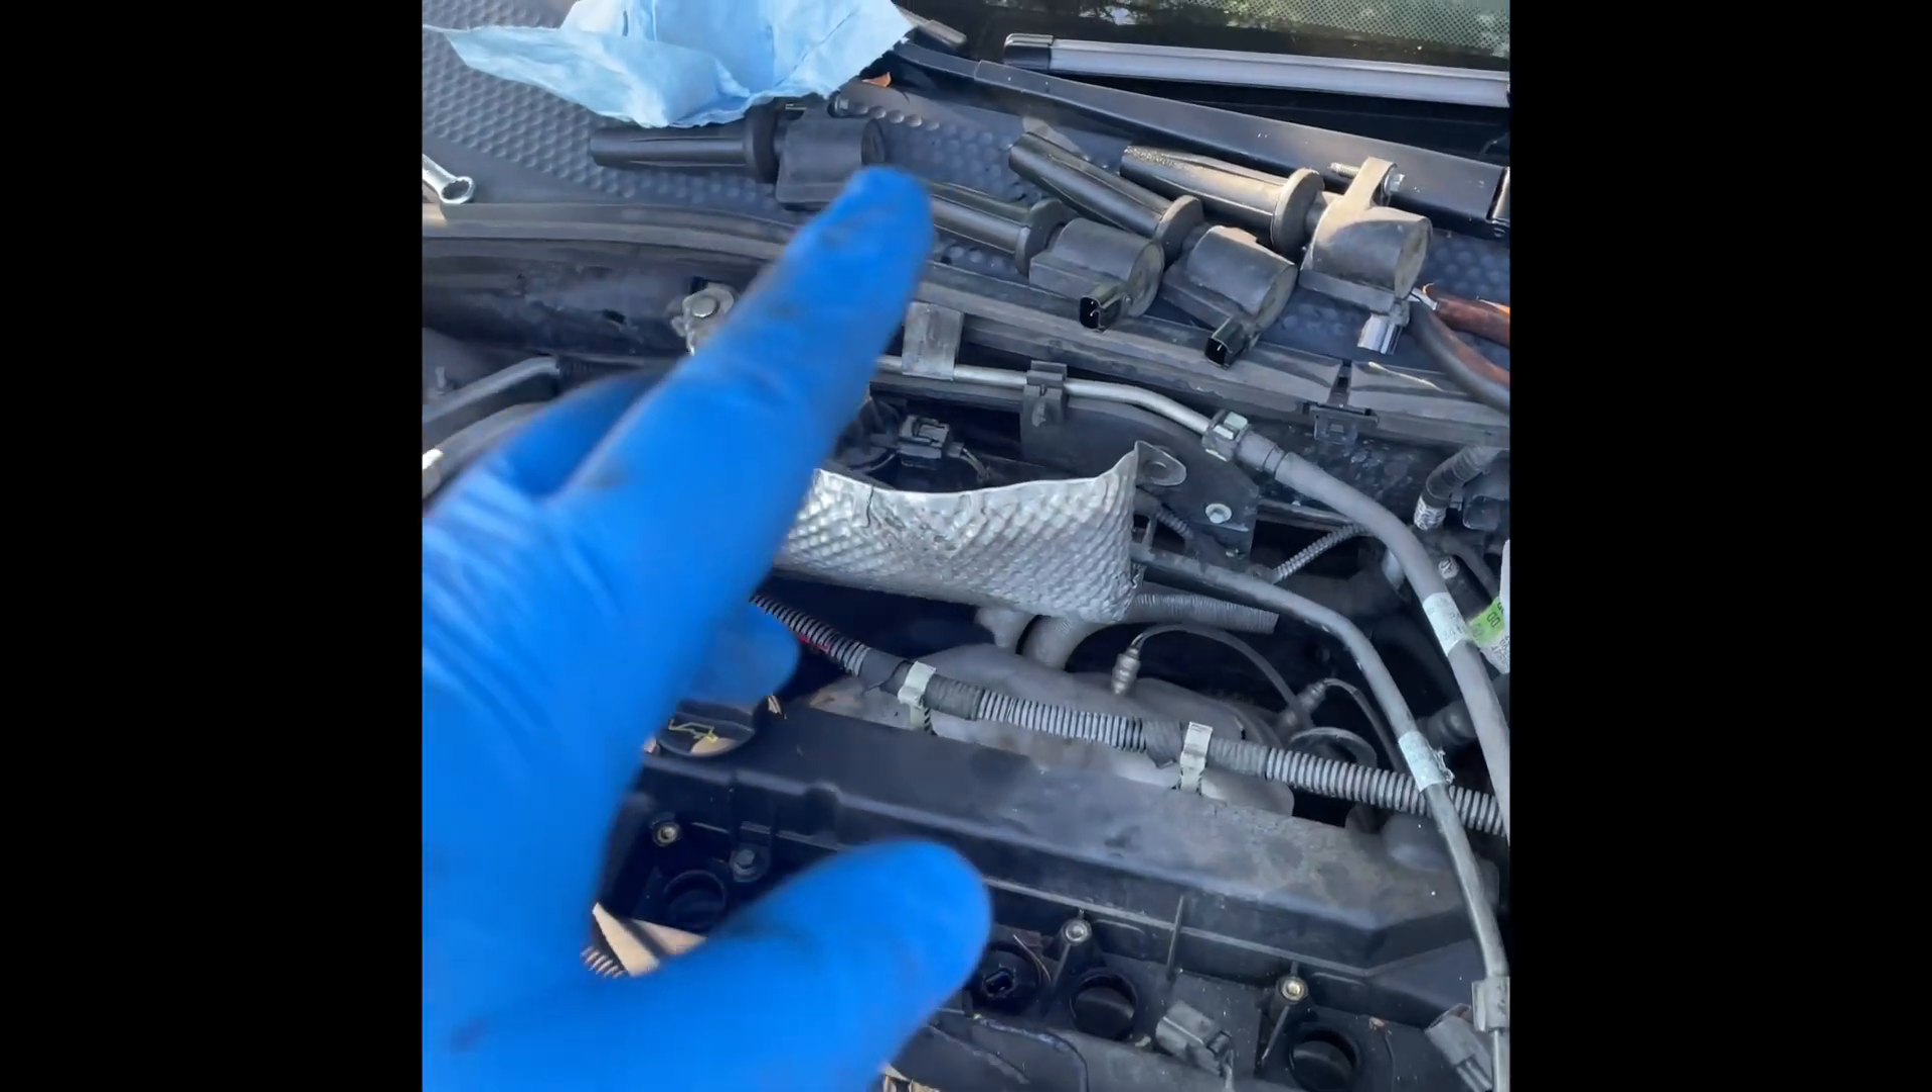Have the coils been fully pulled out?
Yes.